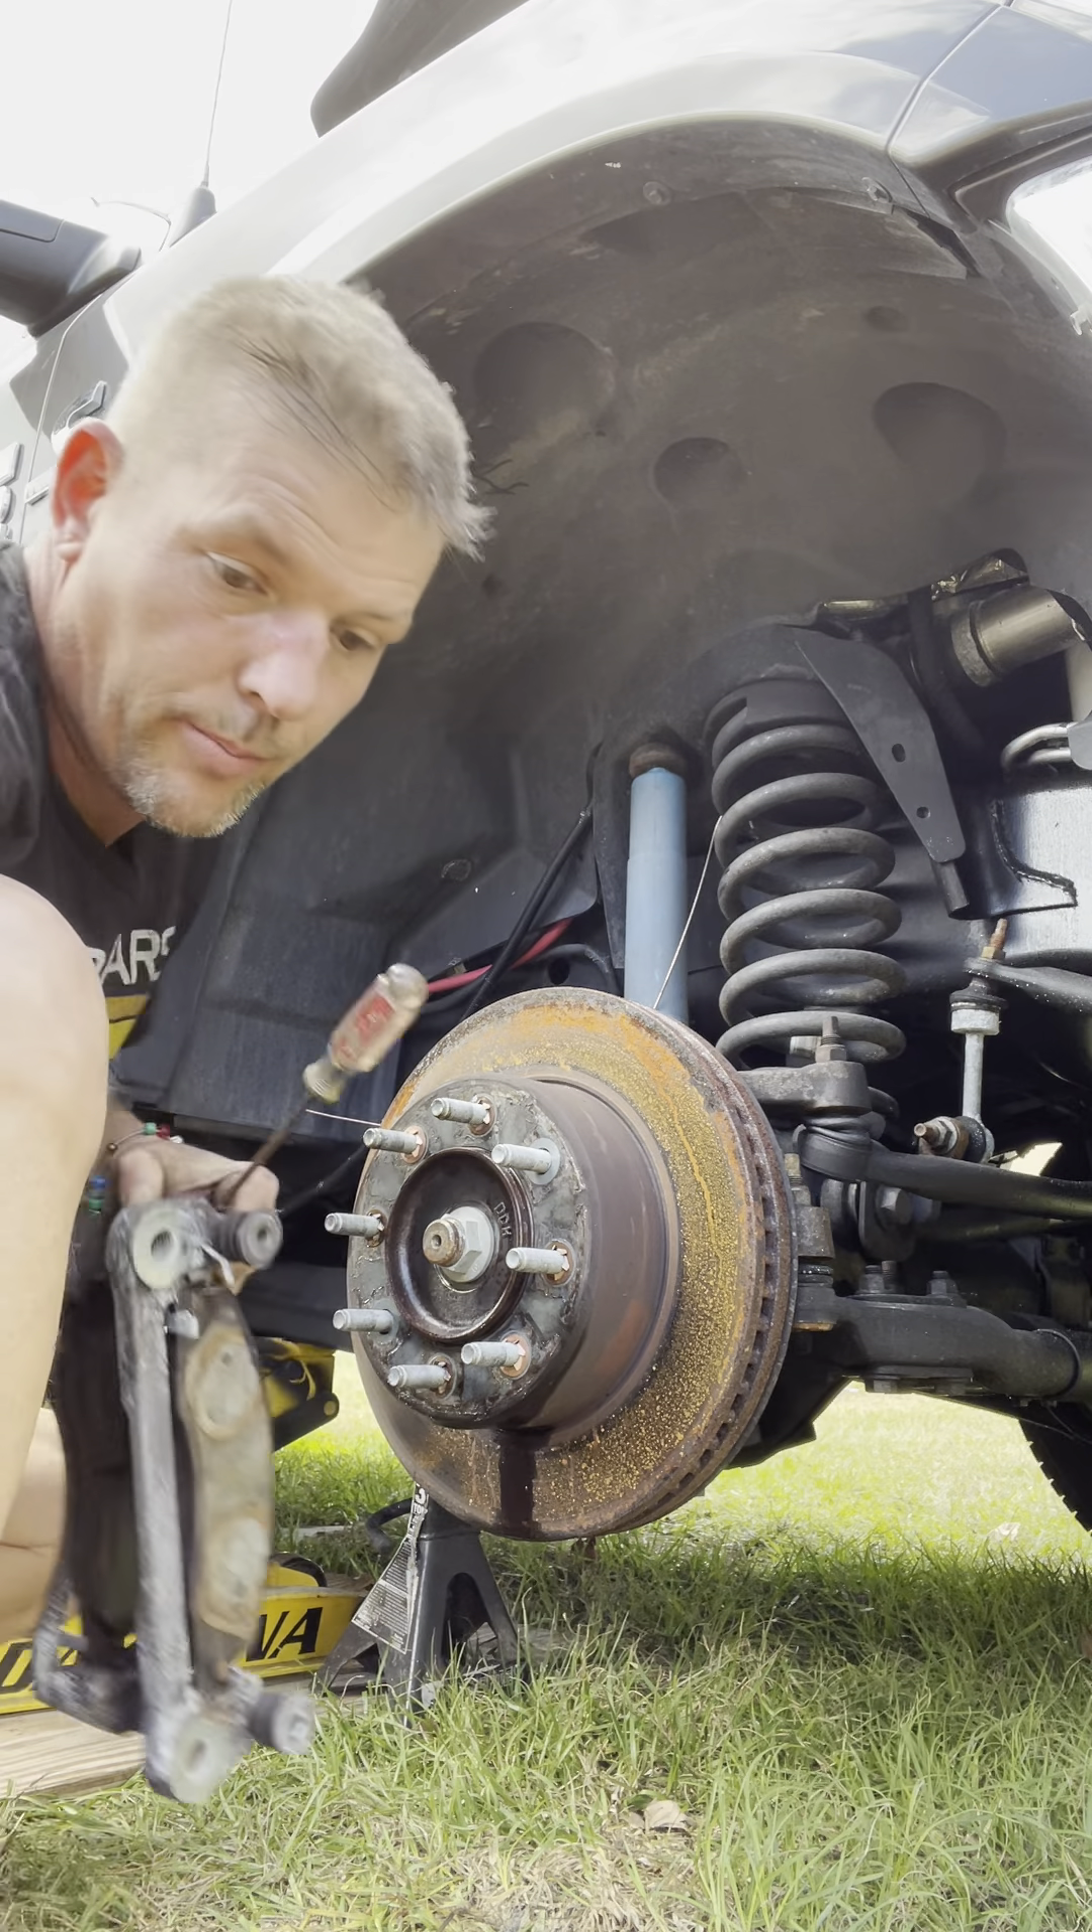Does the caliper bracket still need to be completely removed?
No.